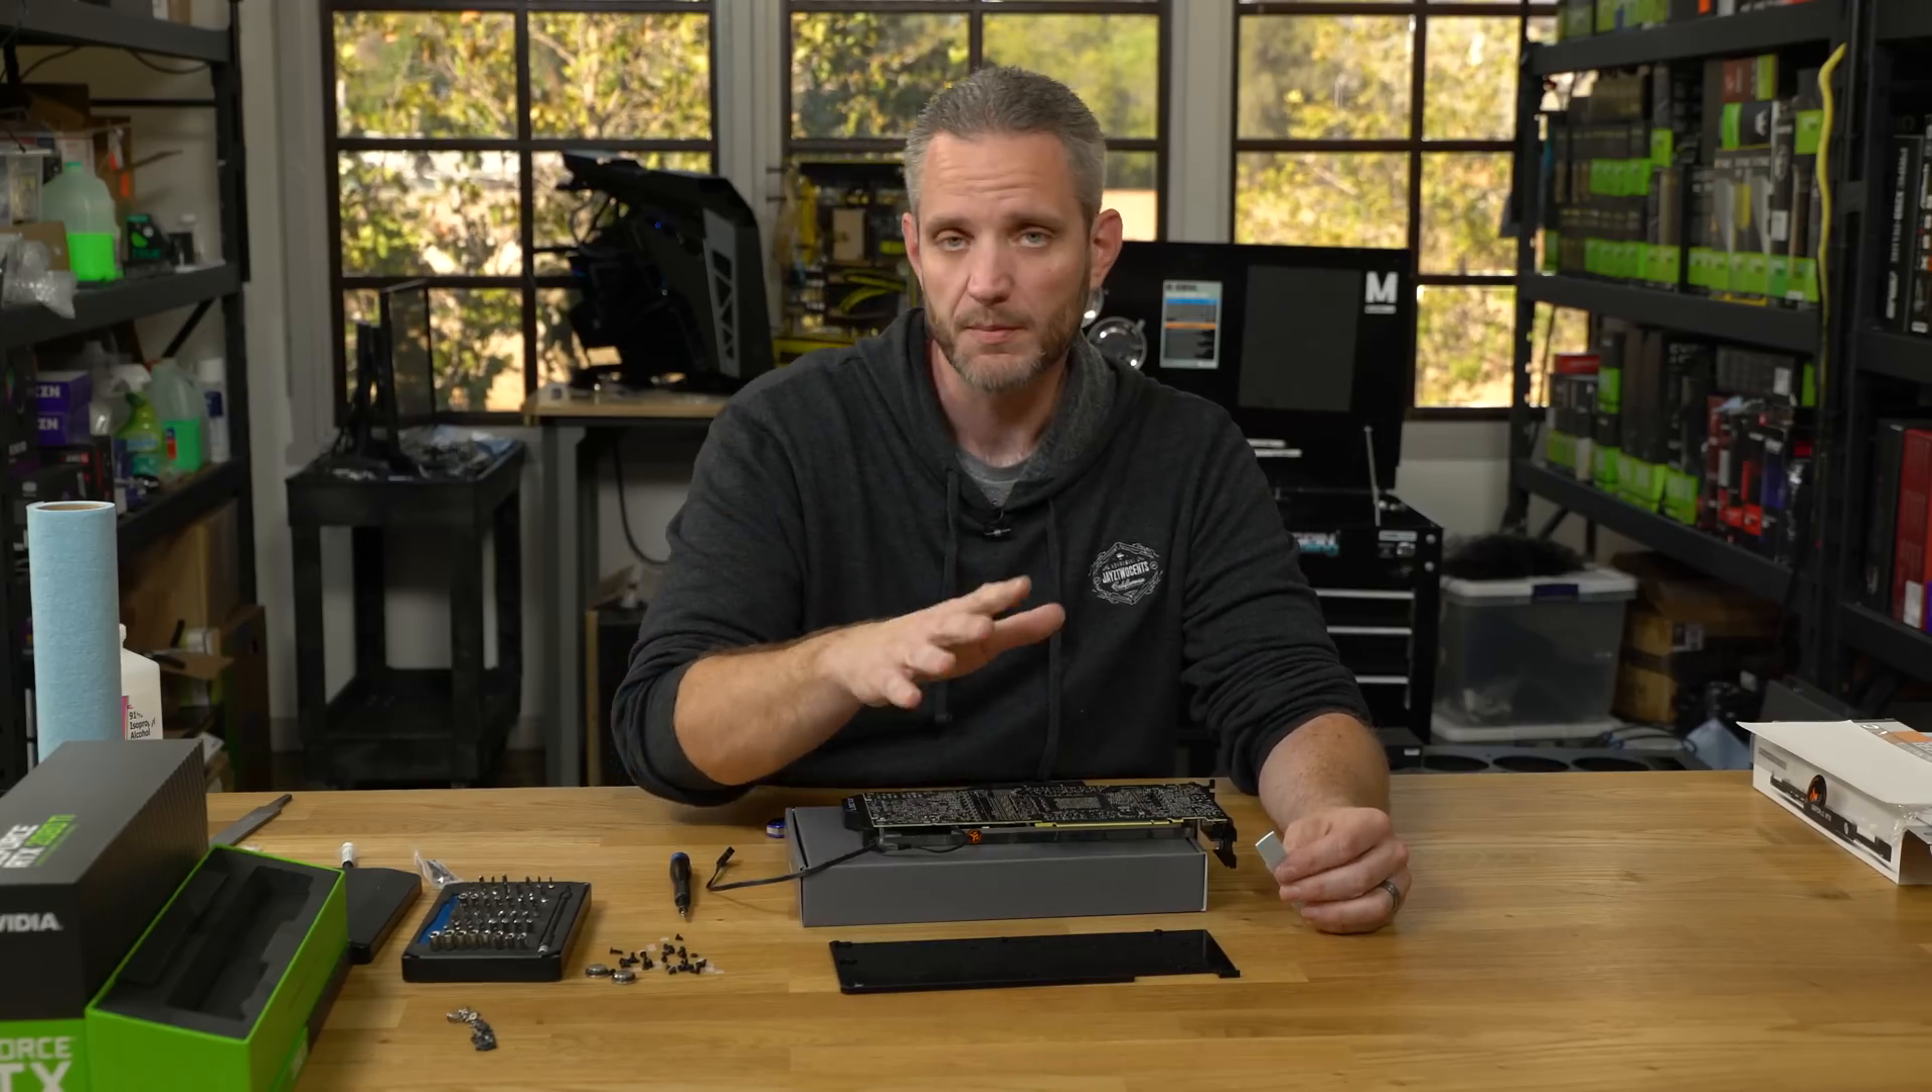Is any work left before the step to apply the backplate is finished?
Yes.